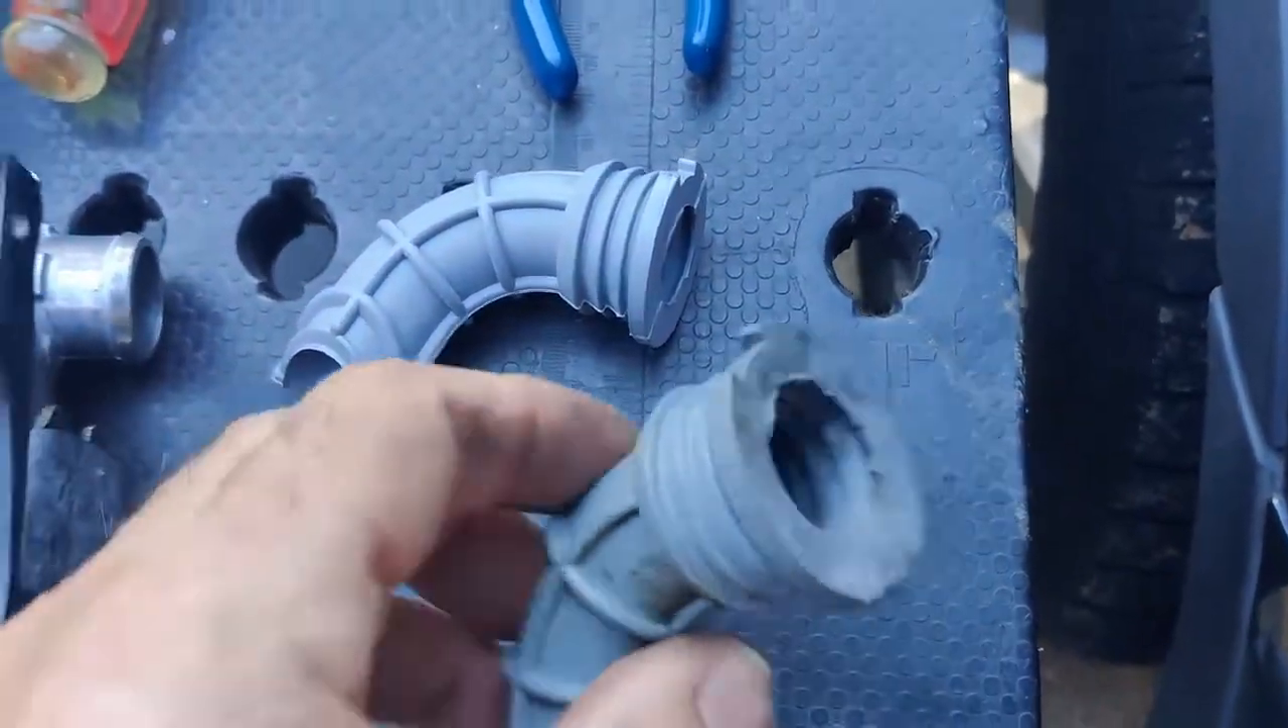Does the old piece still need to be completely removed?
No.